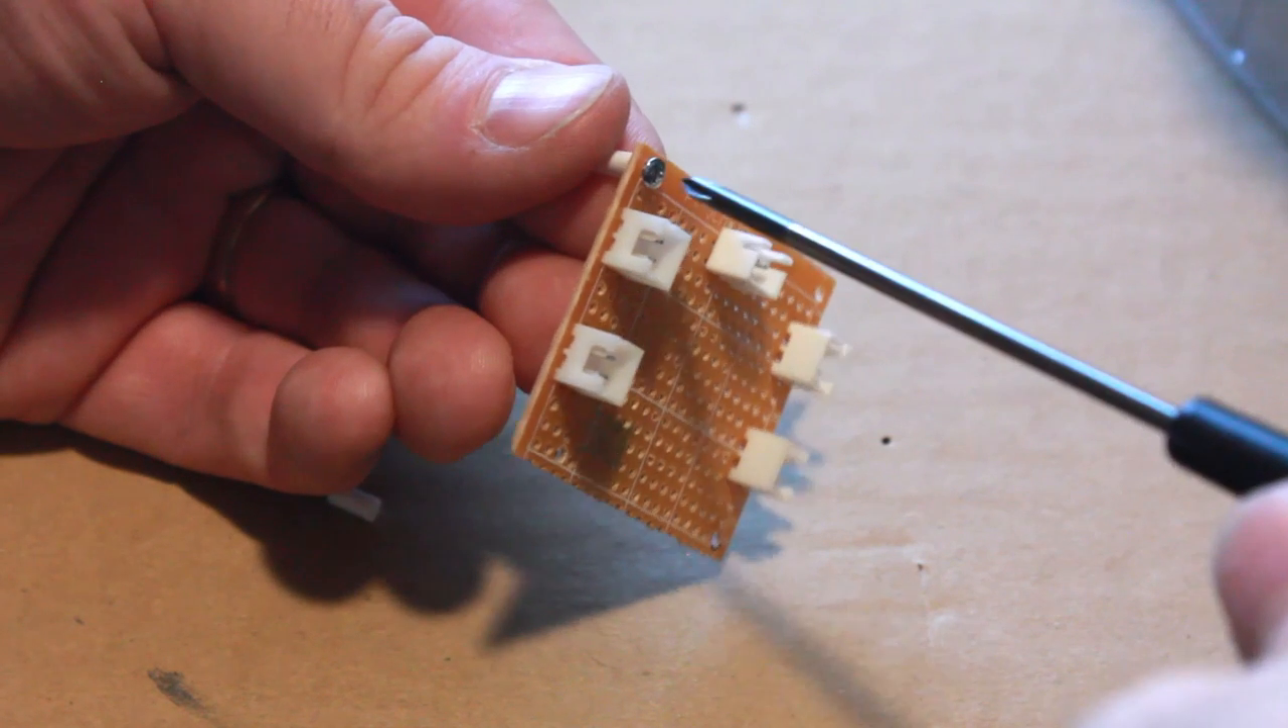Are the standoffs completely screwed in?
No.